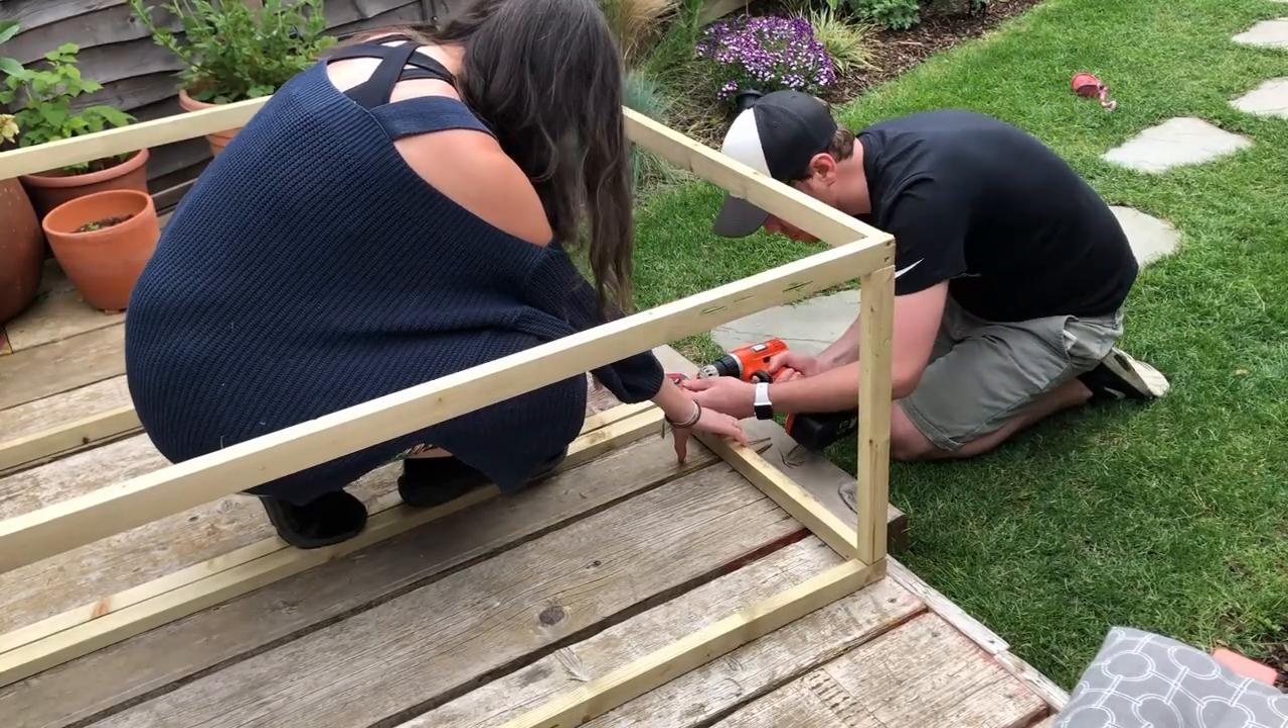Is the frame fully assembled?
No.